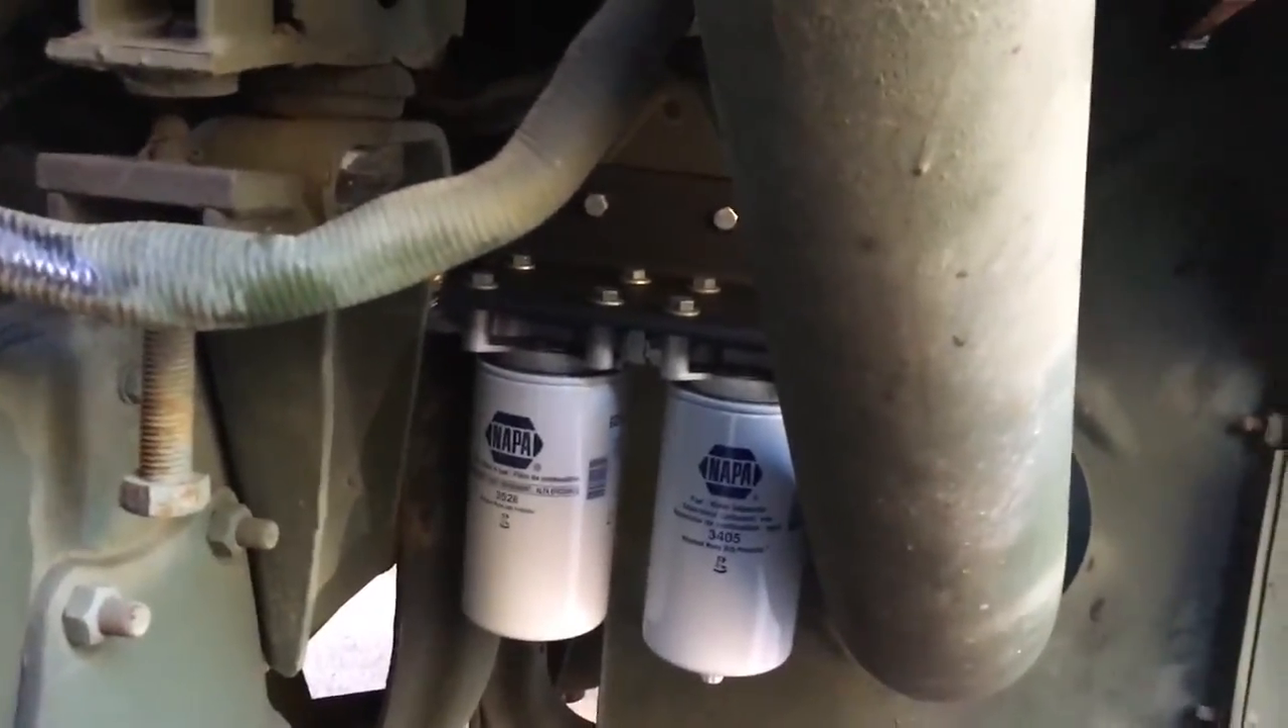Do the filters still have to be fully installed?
No.